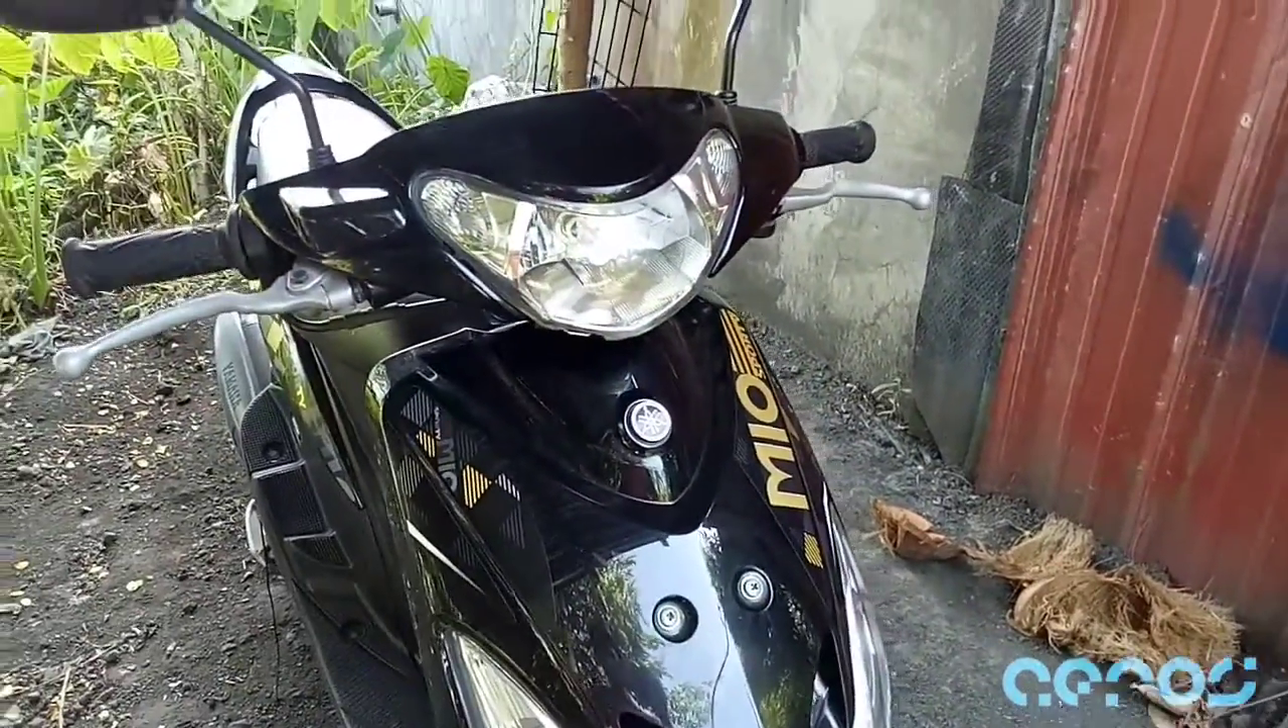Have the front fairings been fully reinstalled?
Yes.